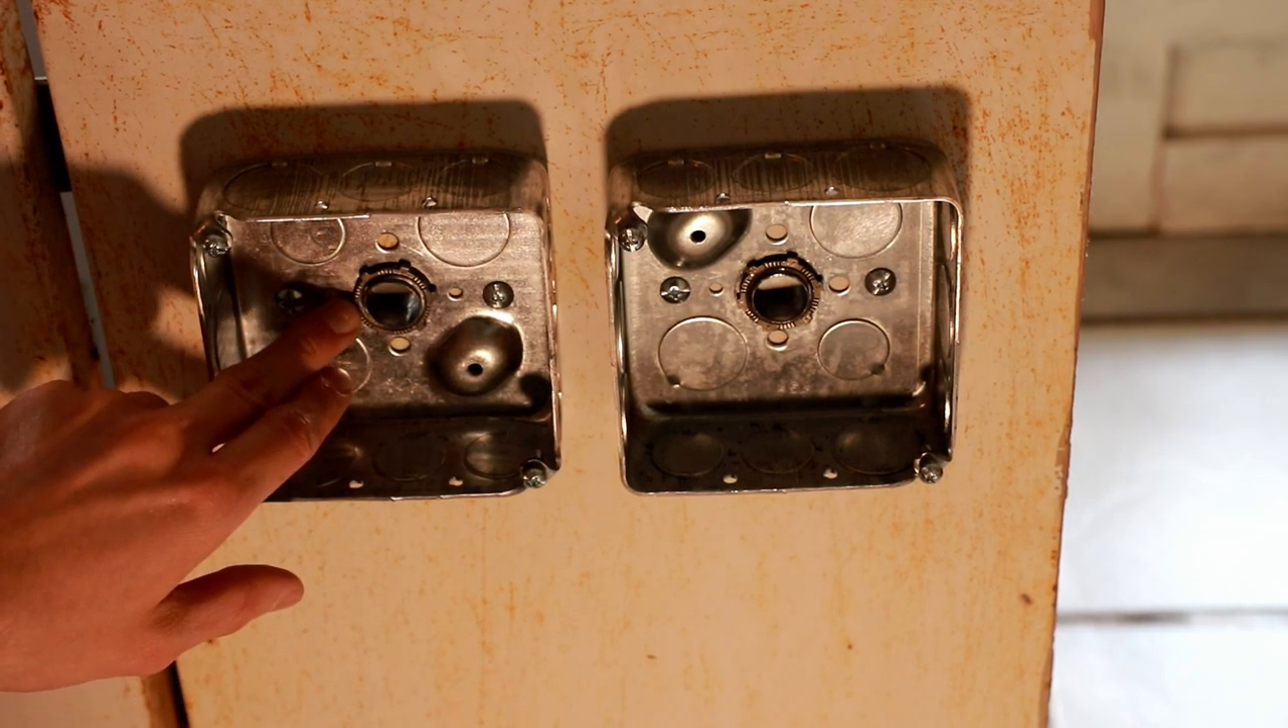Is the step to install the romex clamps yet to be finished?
No.